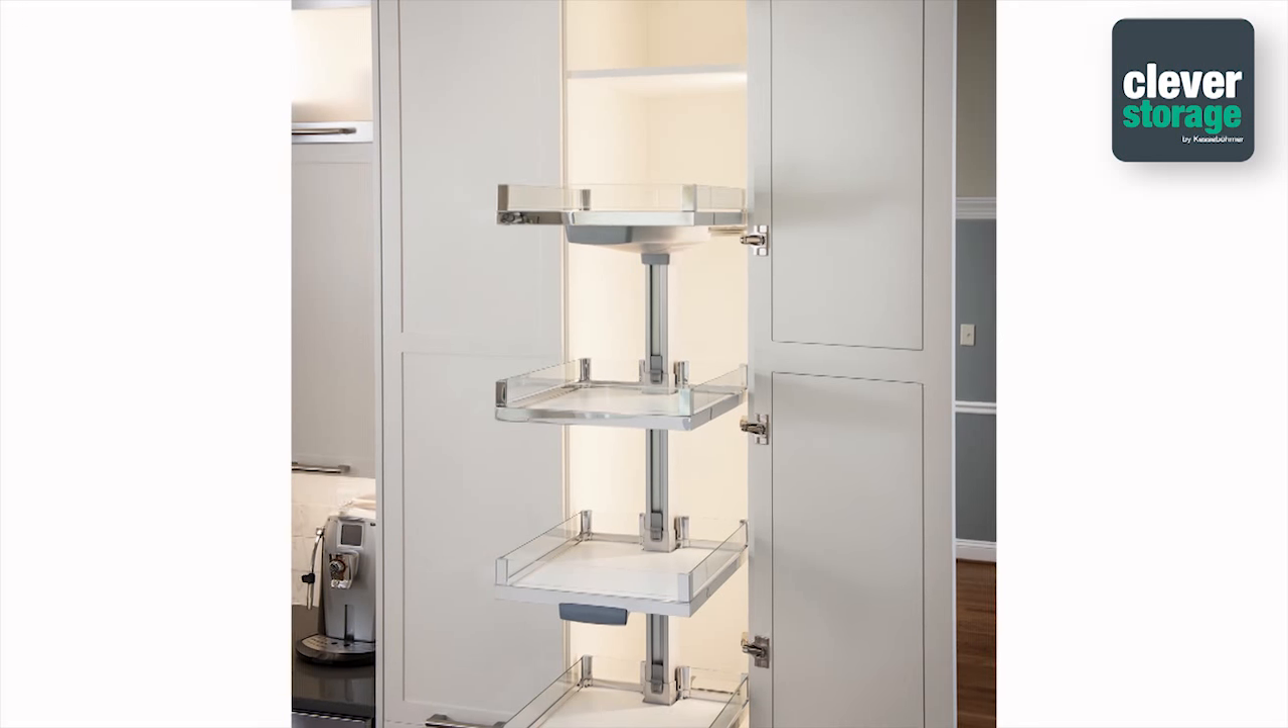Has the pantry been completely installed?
Yes.